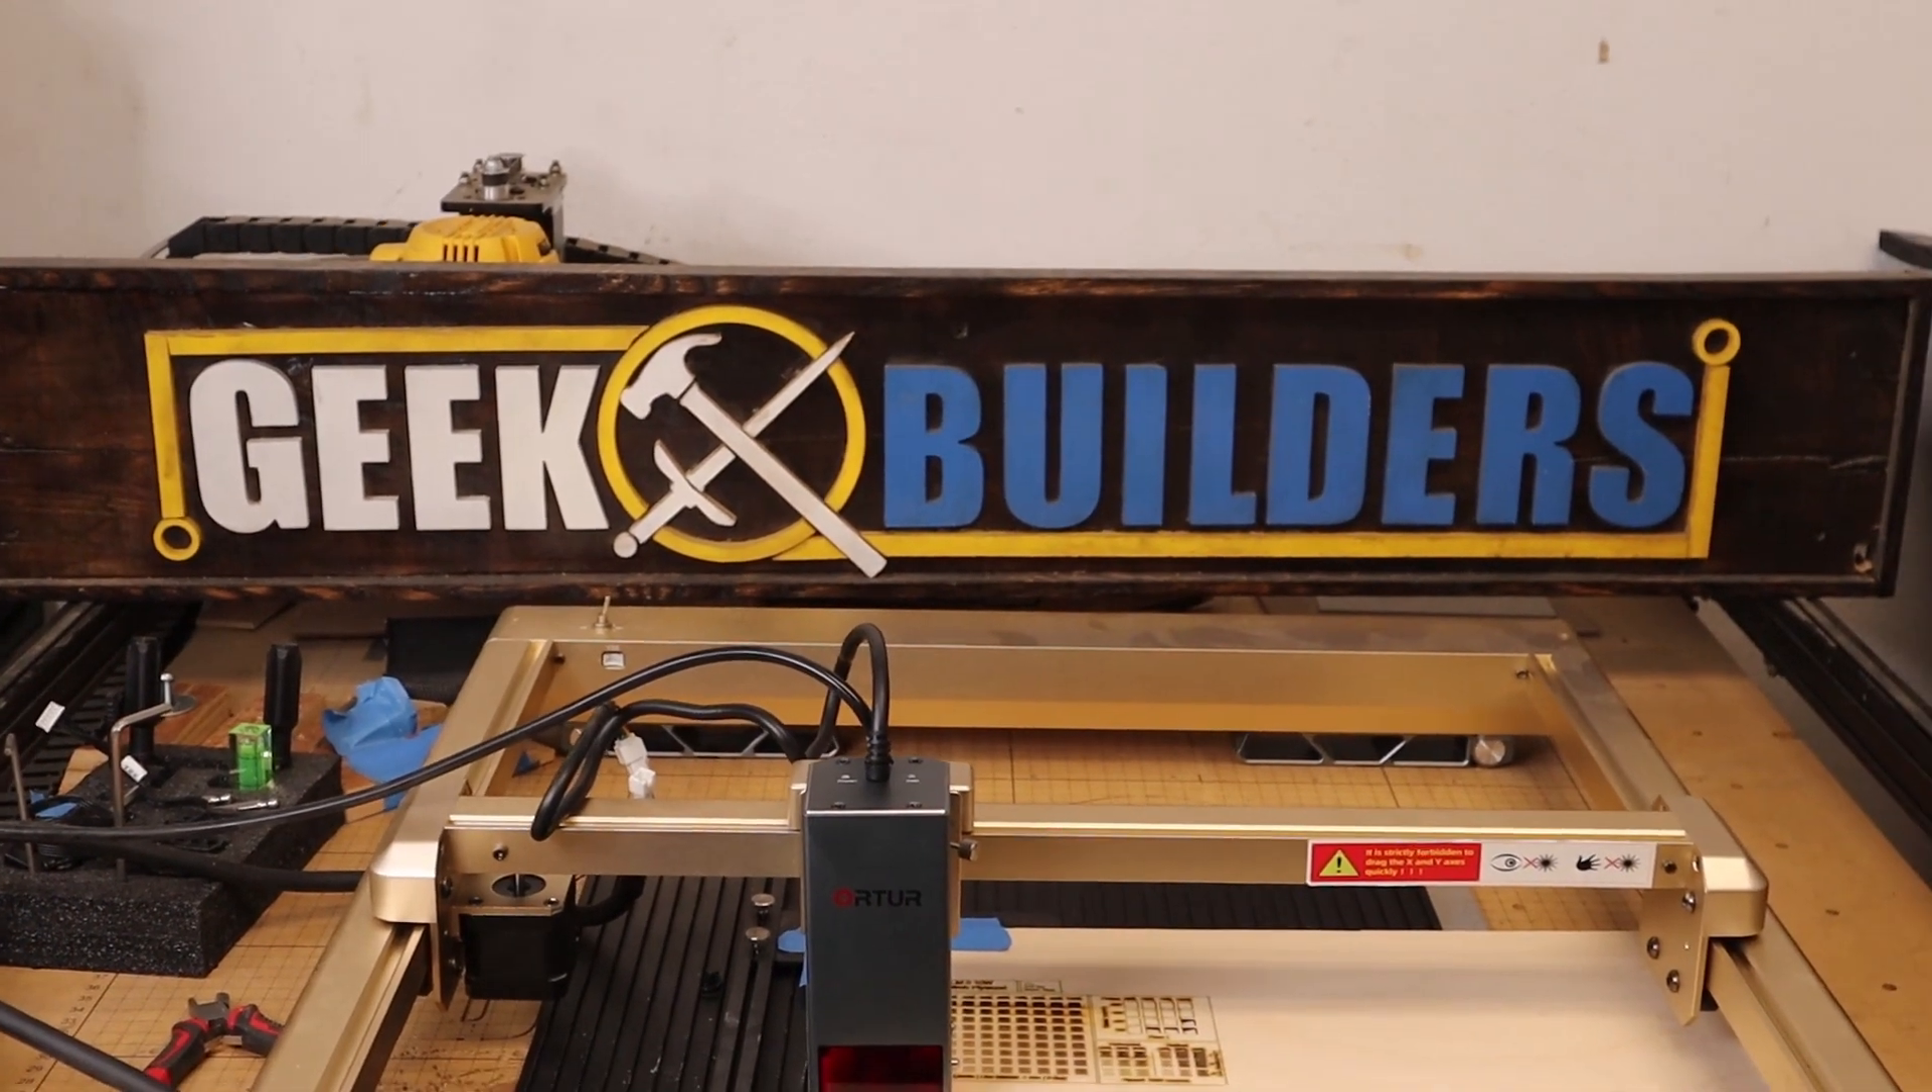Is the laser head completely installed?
Yes.